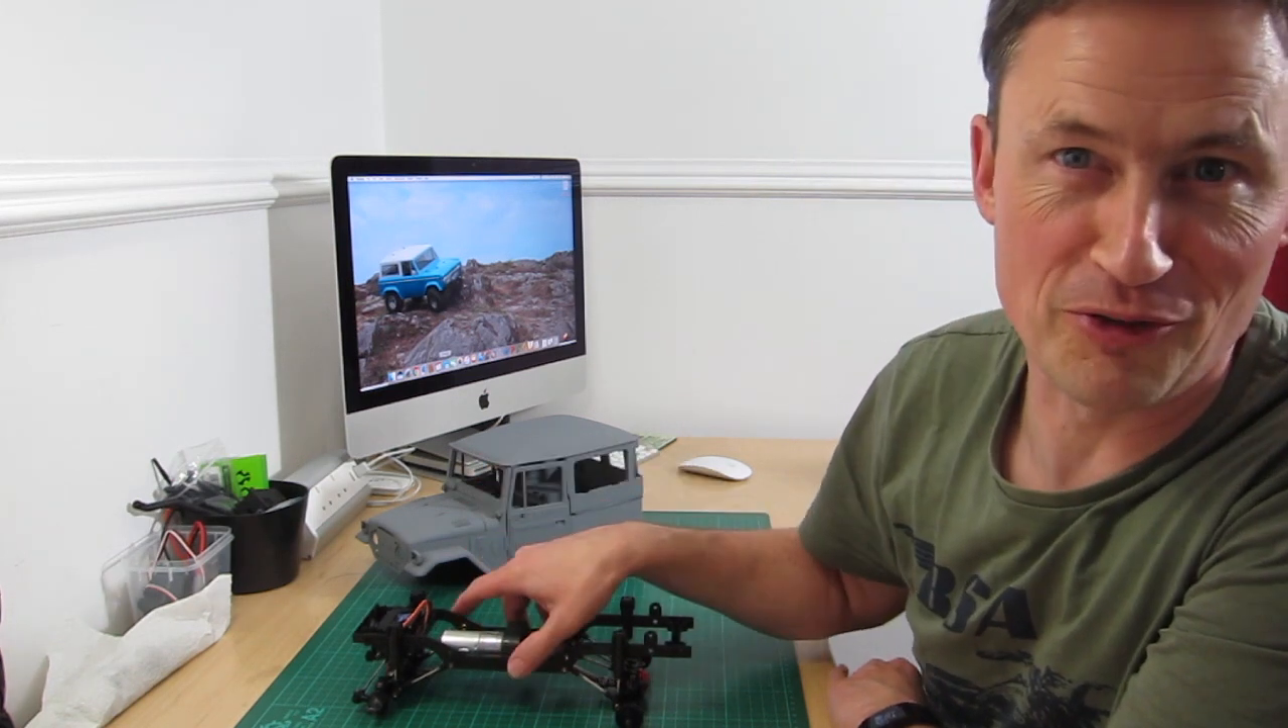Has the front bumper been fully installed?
No.